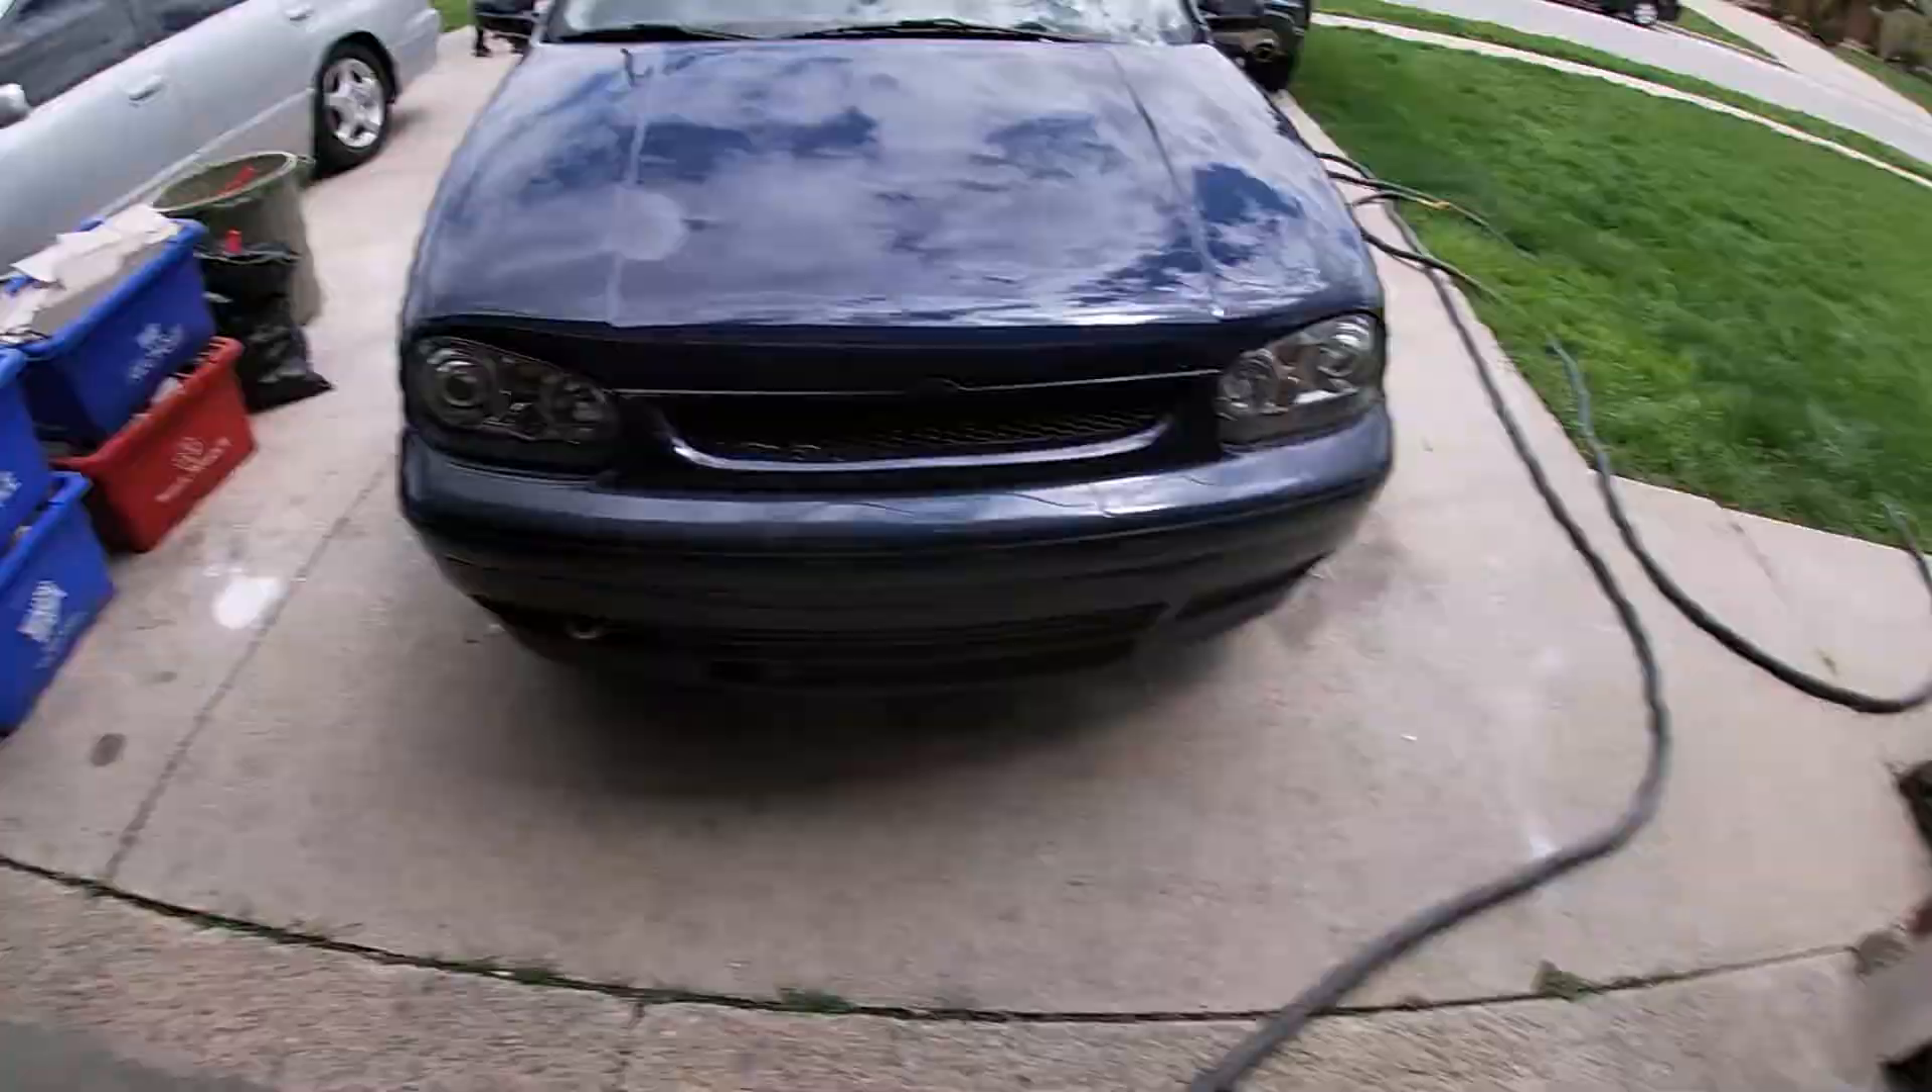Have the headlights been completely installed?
Yes.